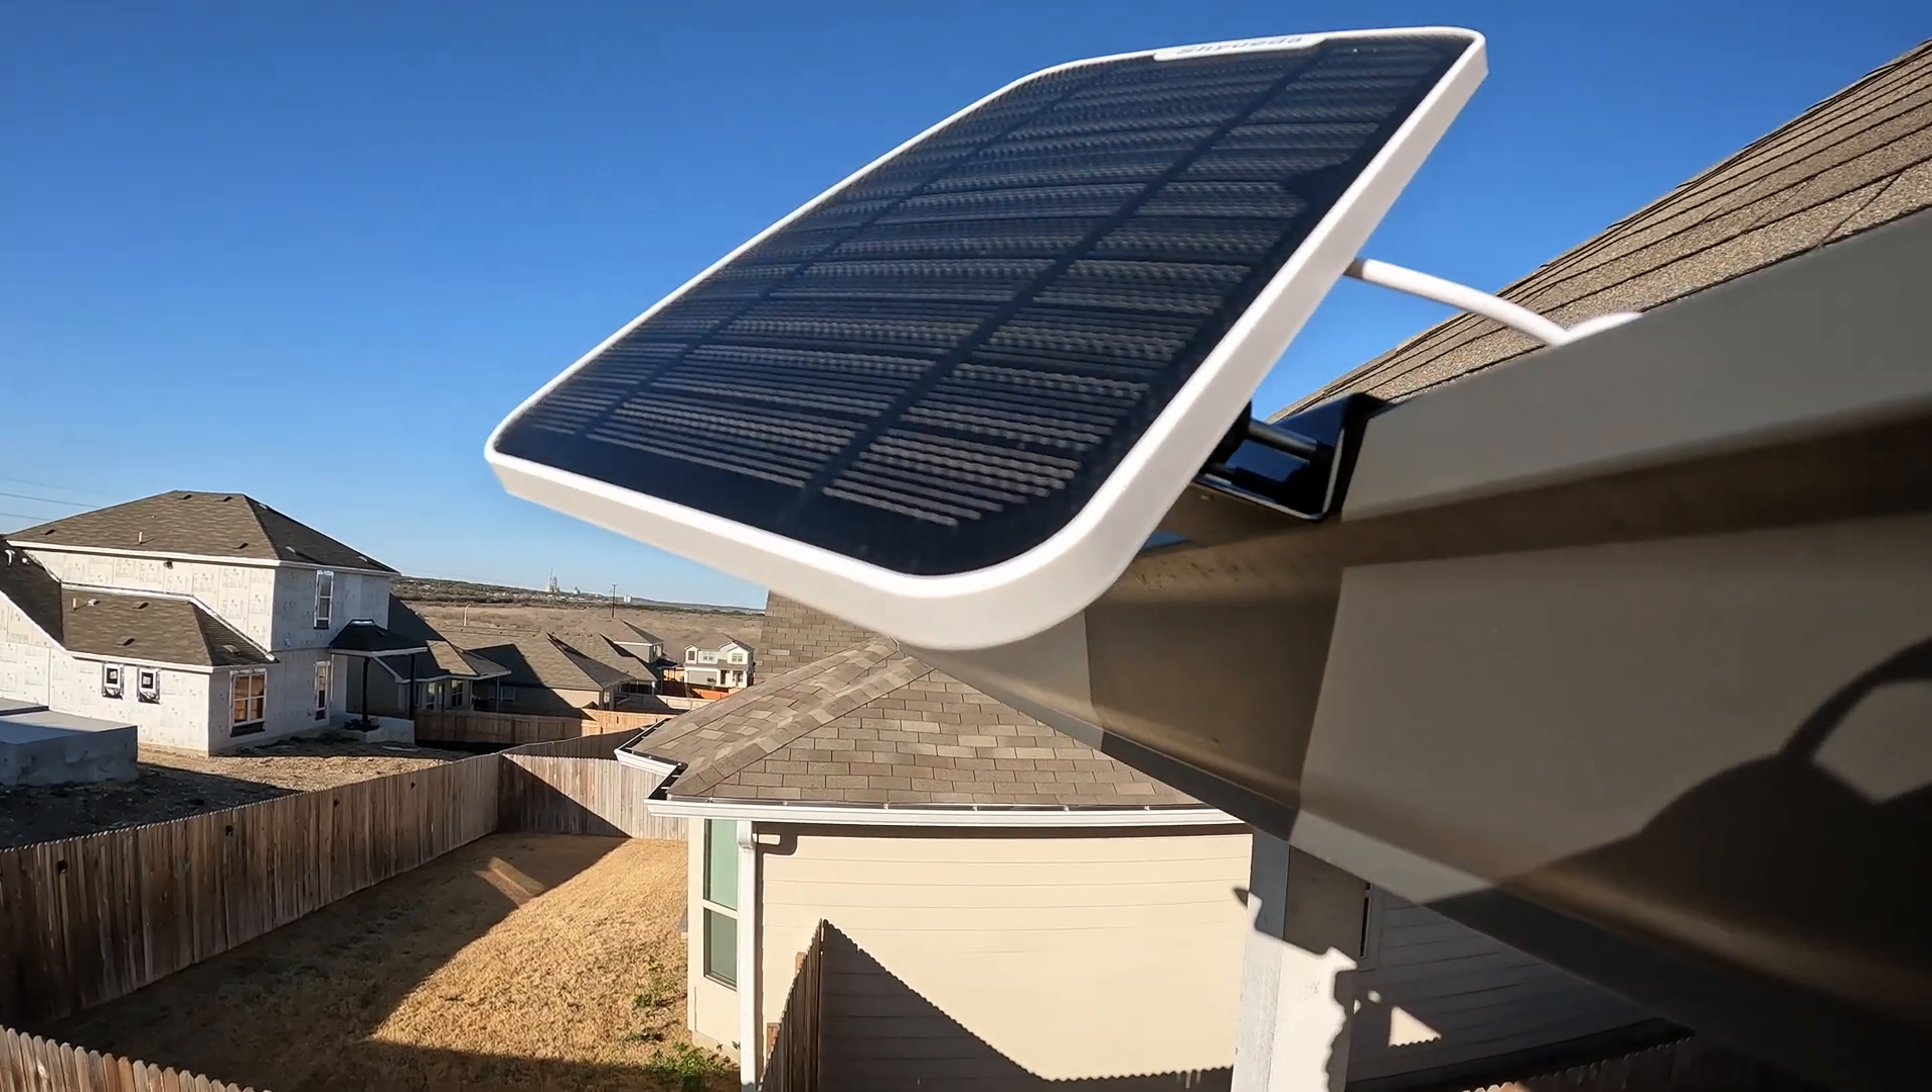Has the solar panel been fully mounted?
Yes.